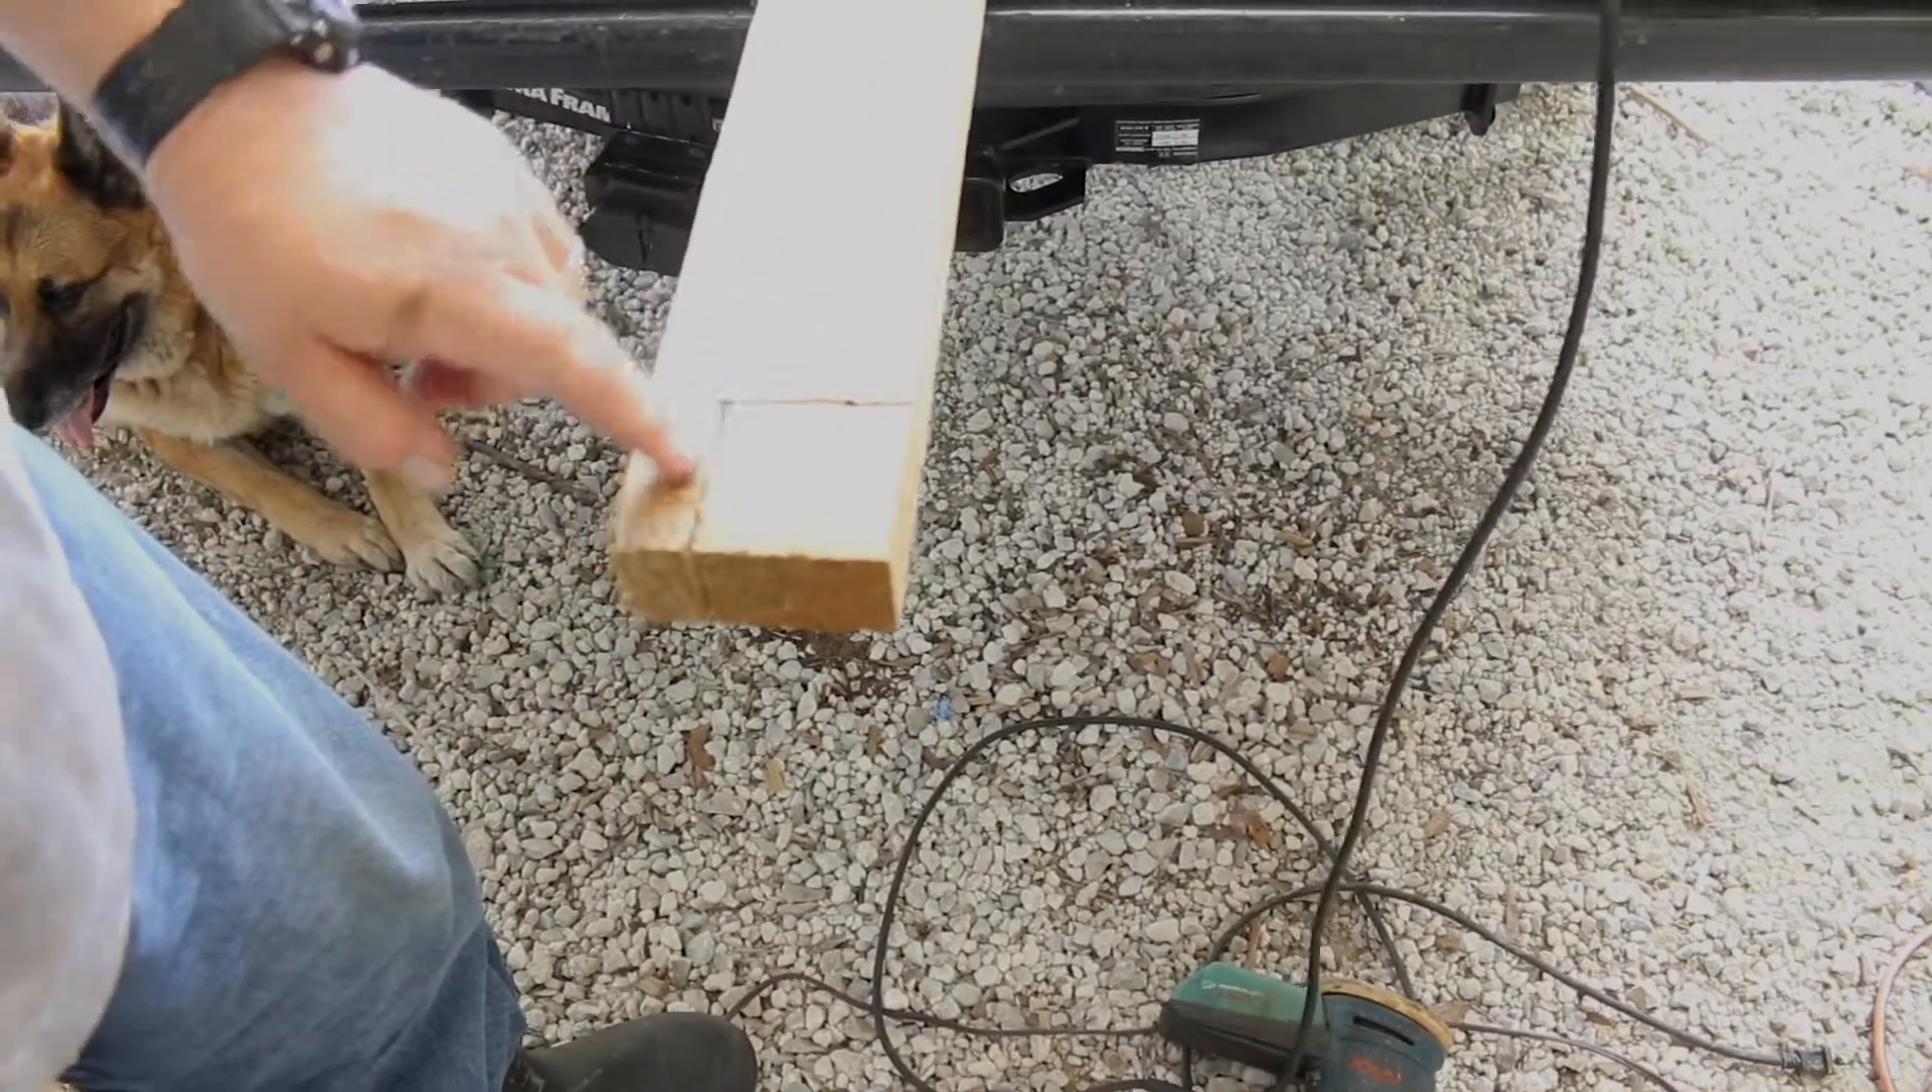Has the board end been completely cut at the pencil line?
No.